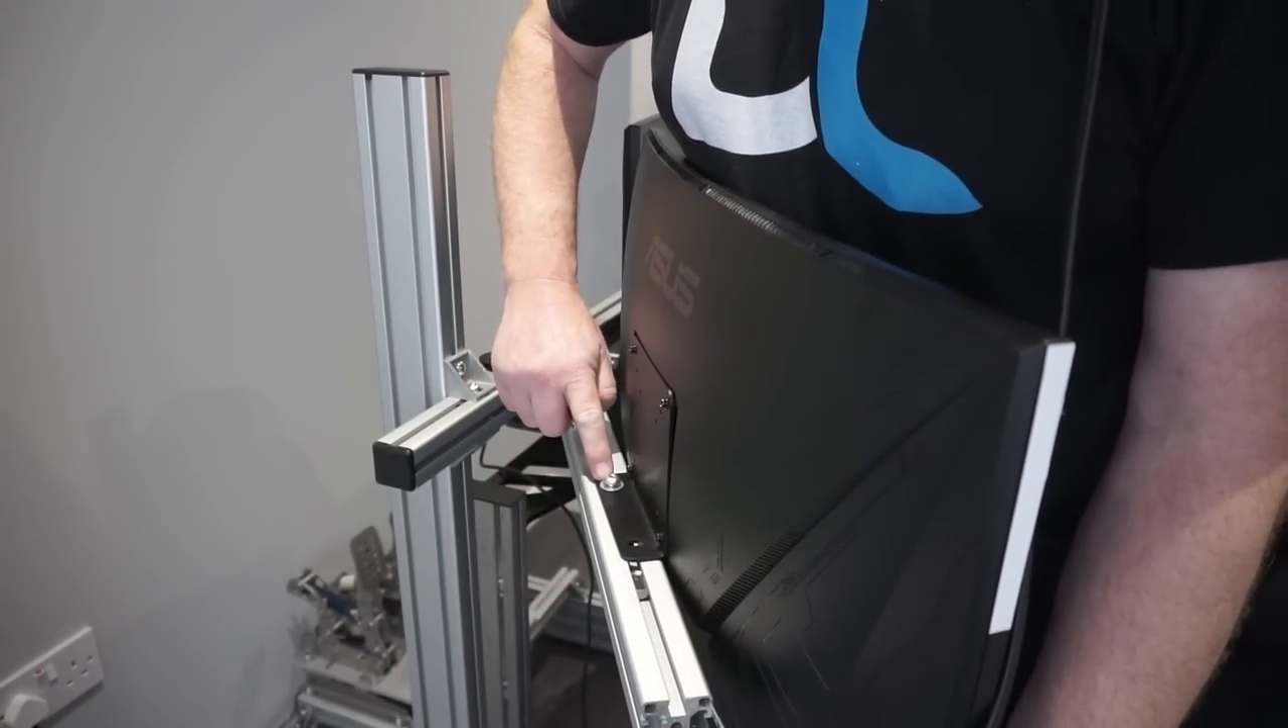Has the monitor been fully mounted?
No.